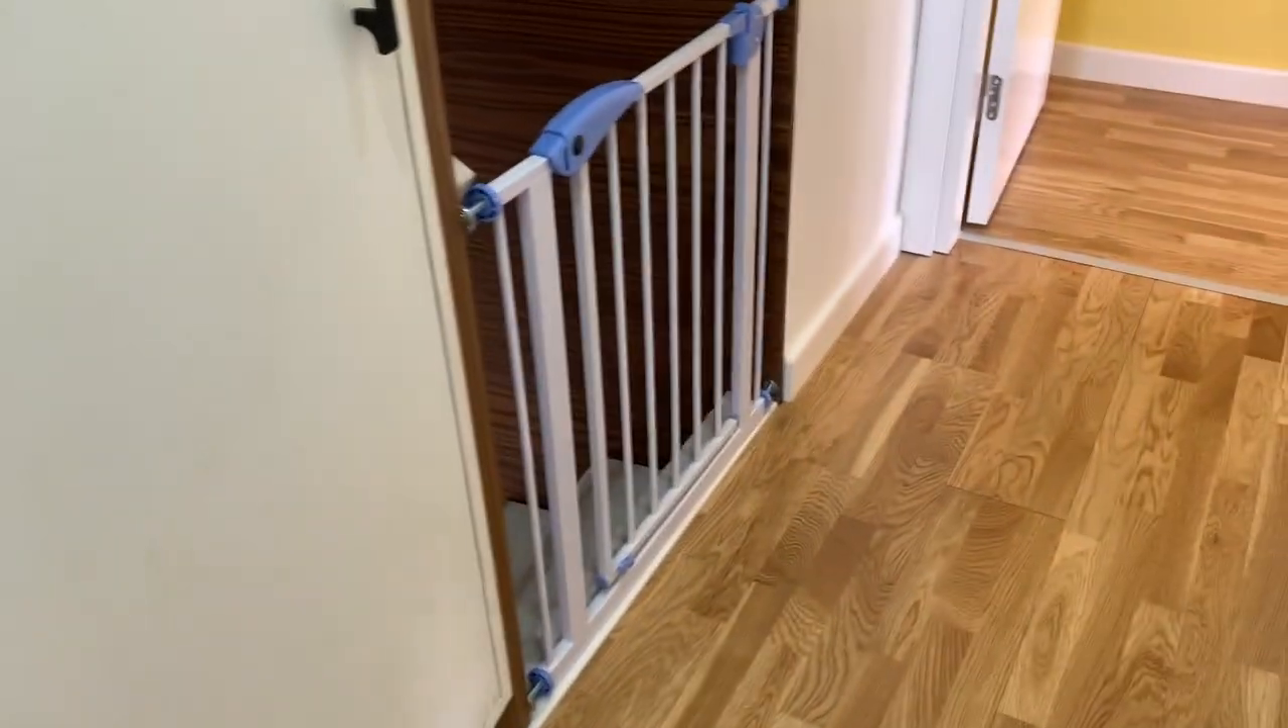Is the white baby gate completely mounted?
Yes.